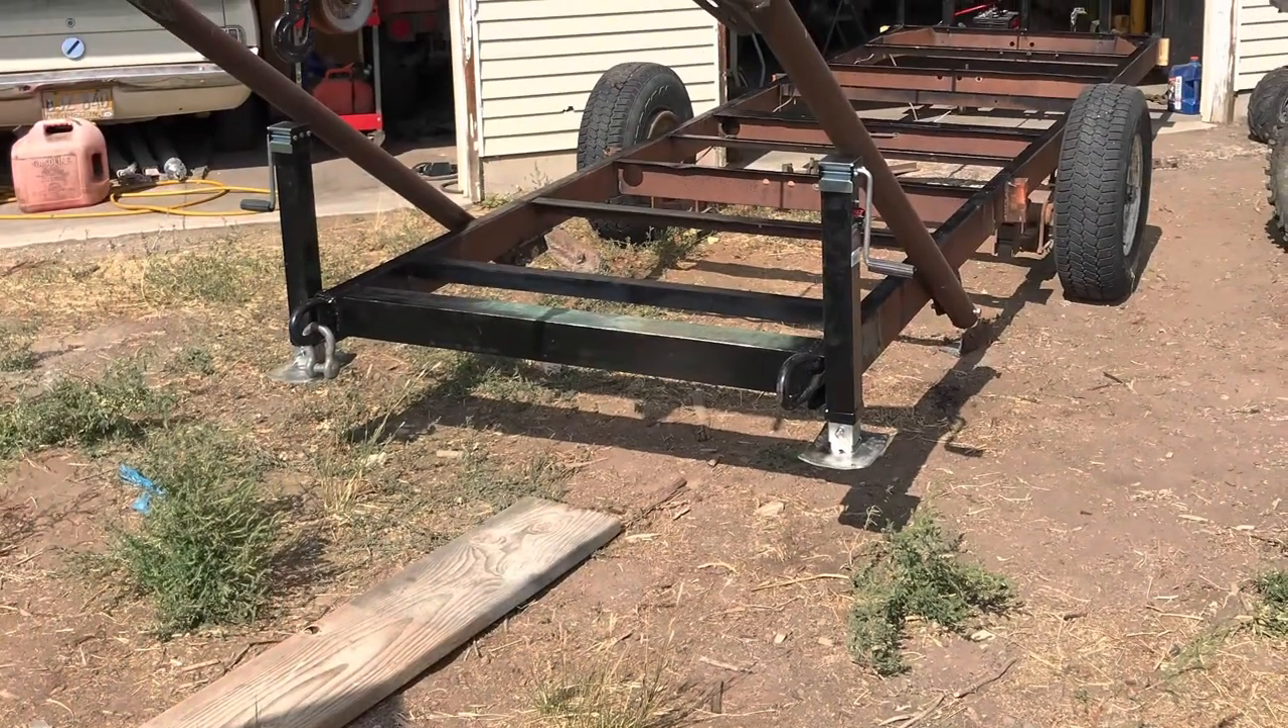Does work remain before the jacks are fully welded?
No.